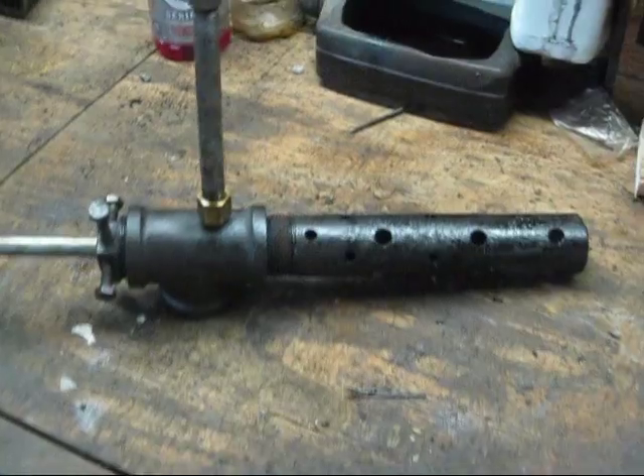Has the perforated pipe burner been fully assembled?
Yes.